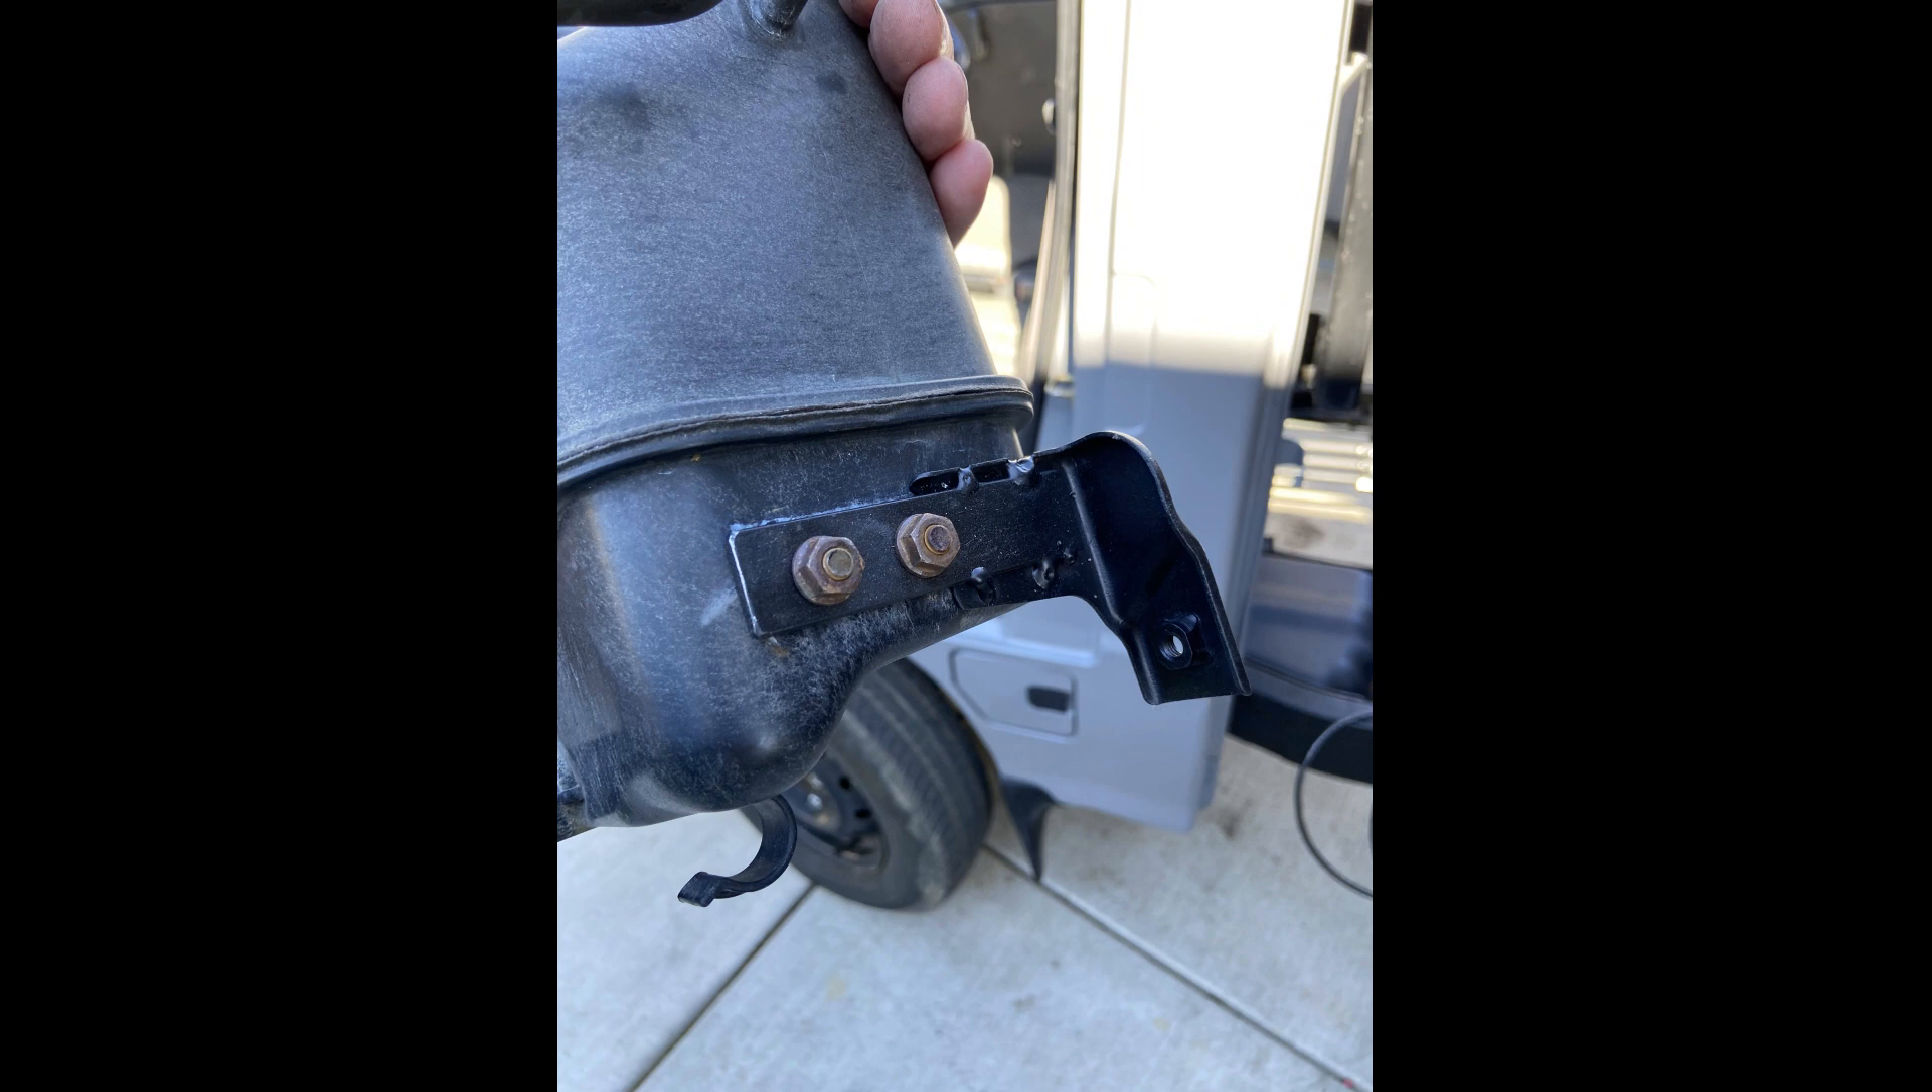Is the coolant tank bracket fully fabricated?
Yes.